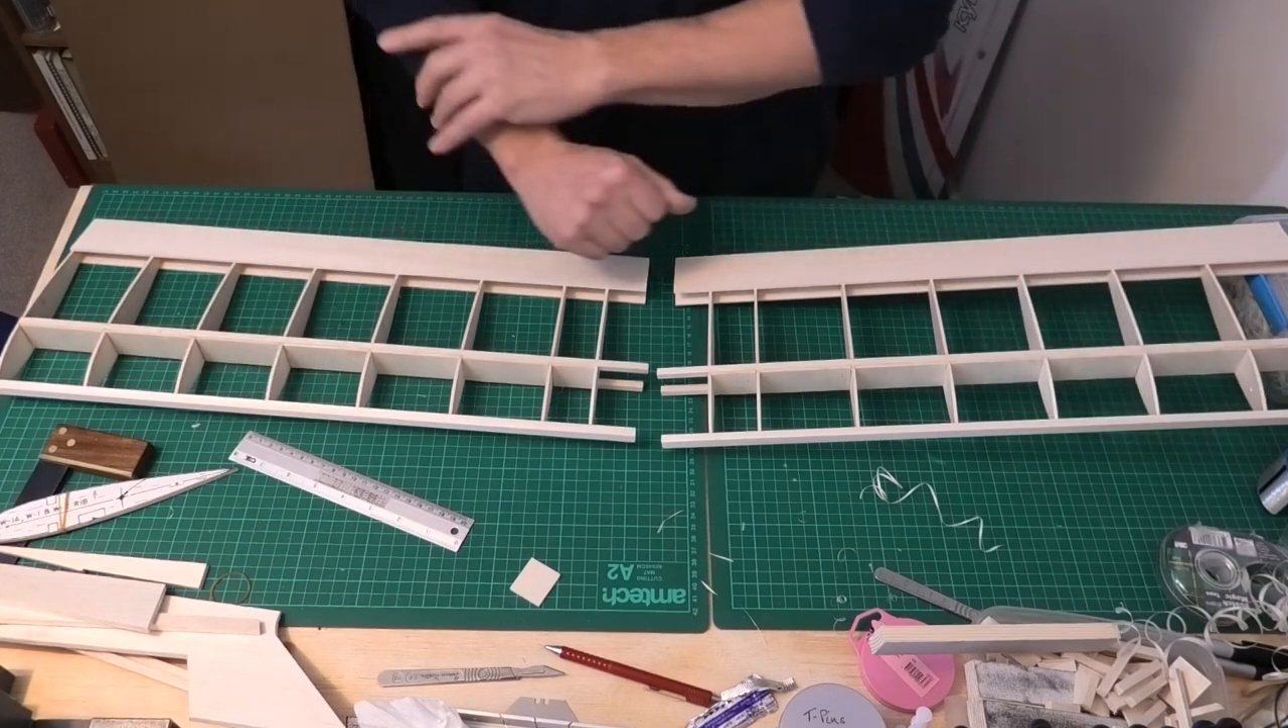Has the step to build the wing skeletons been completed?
Yes.